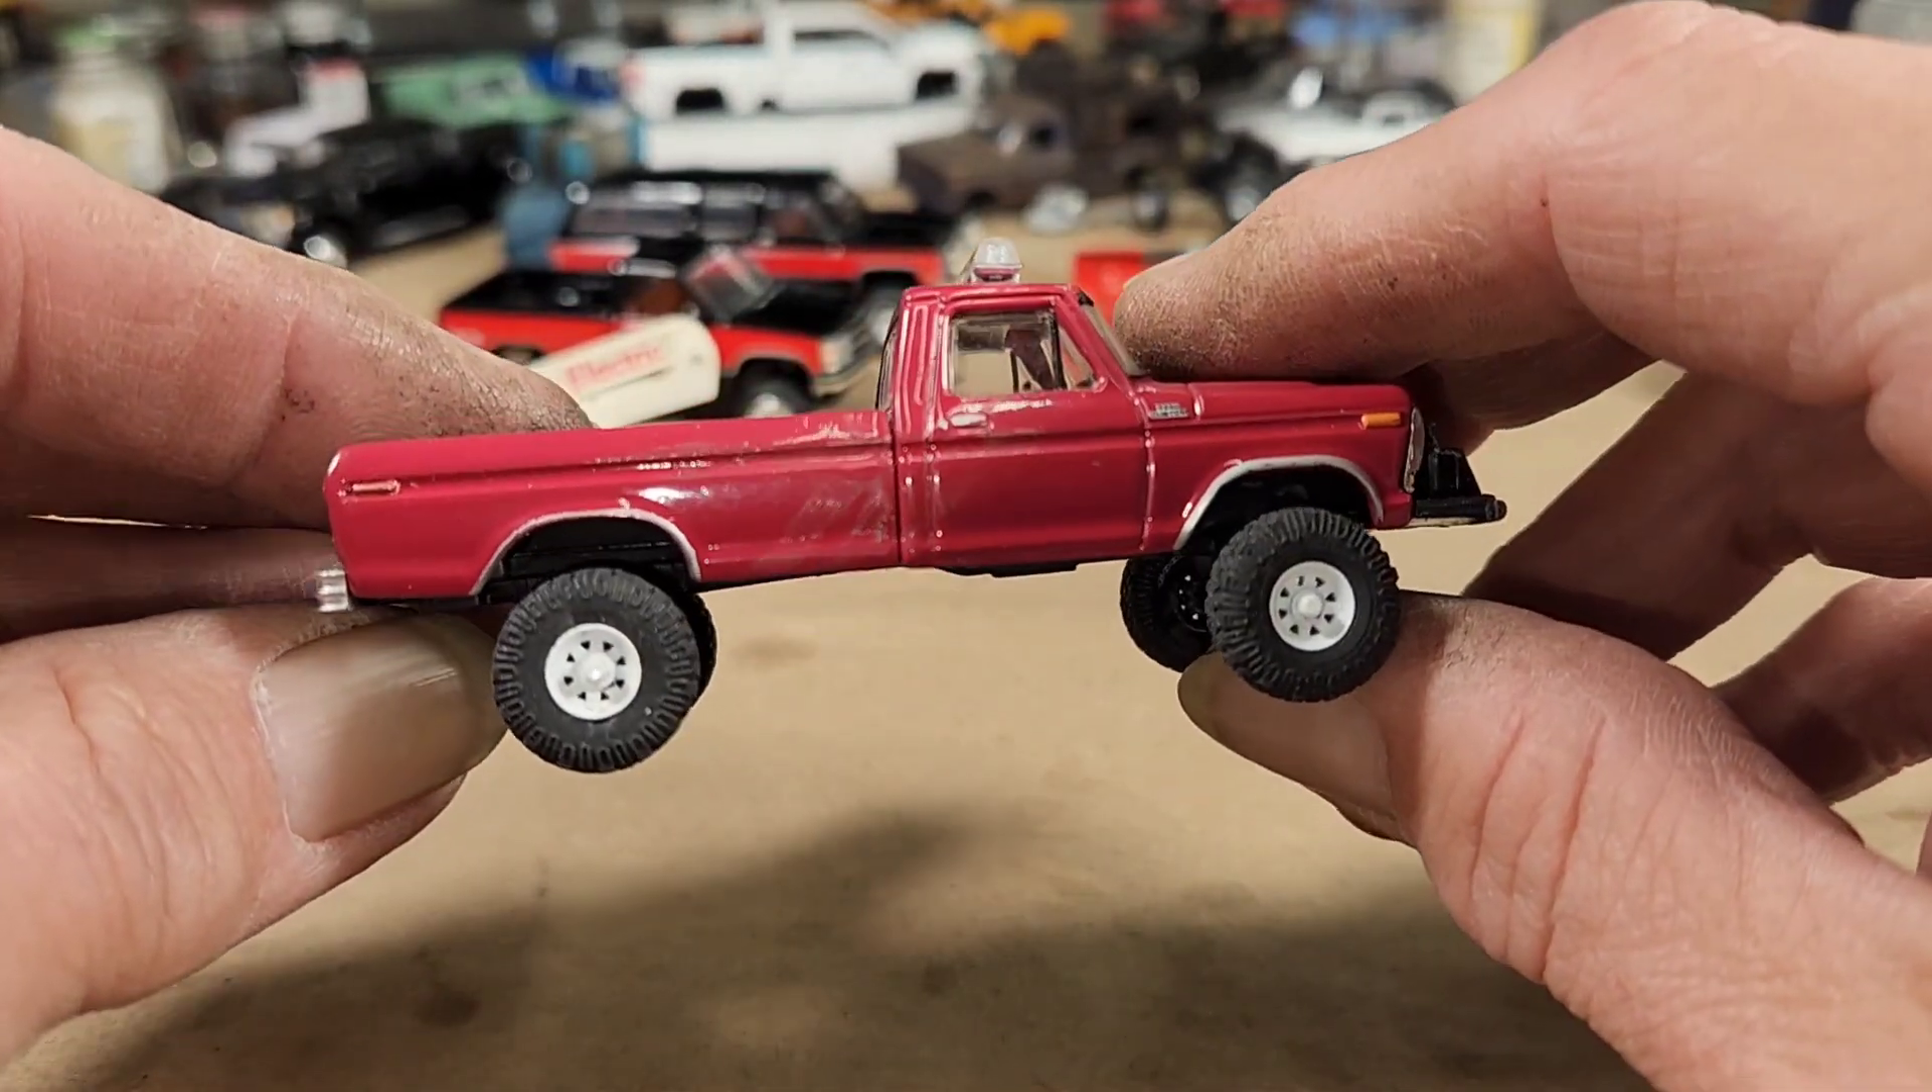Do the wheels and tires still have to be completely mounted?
No.